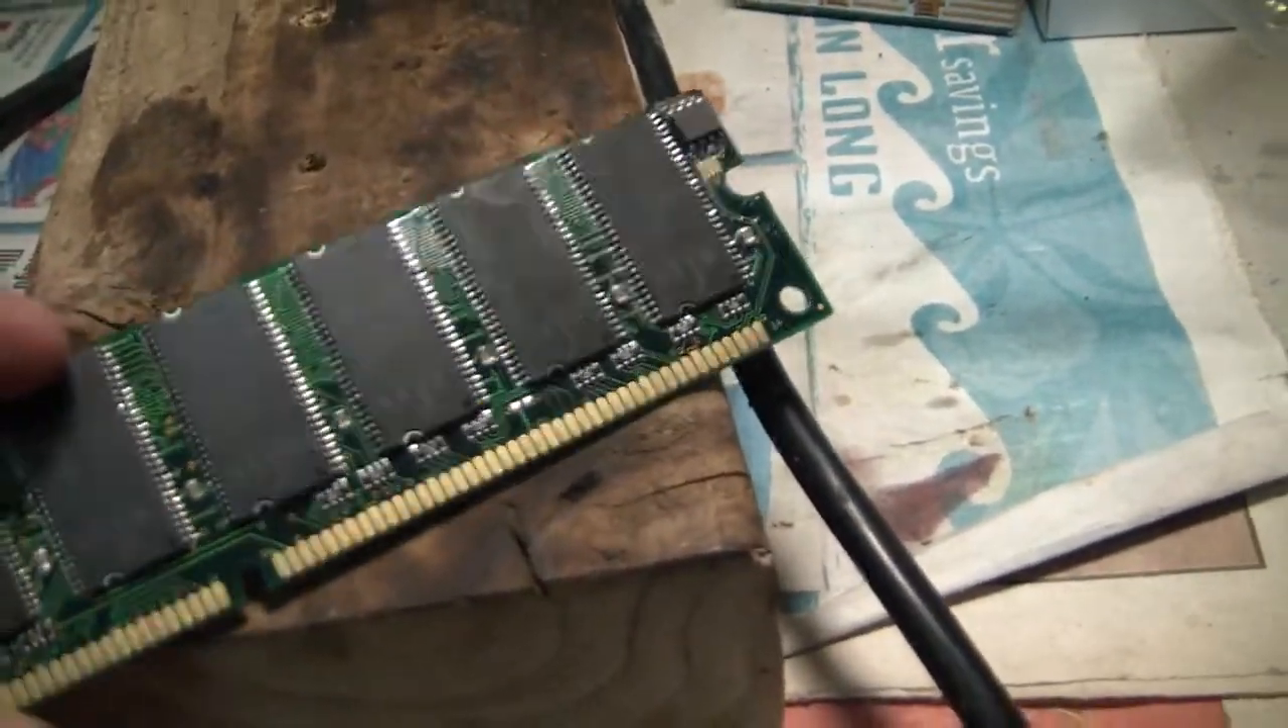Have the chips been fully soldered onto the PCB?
Yes.